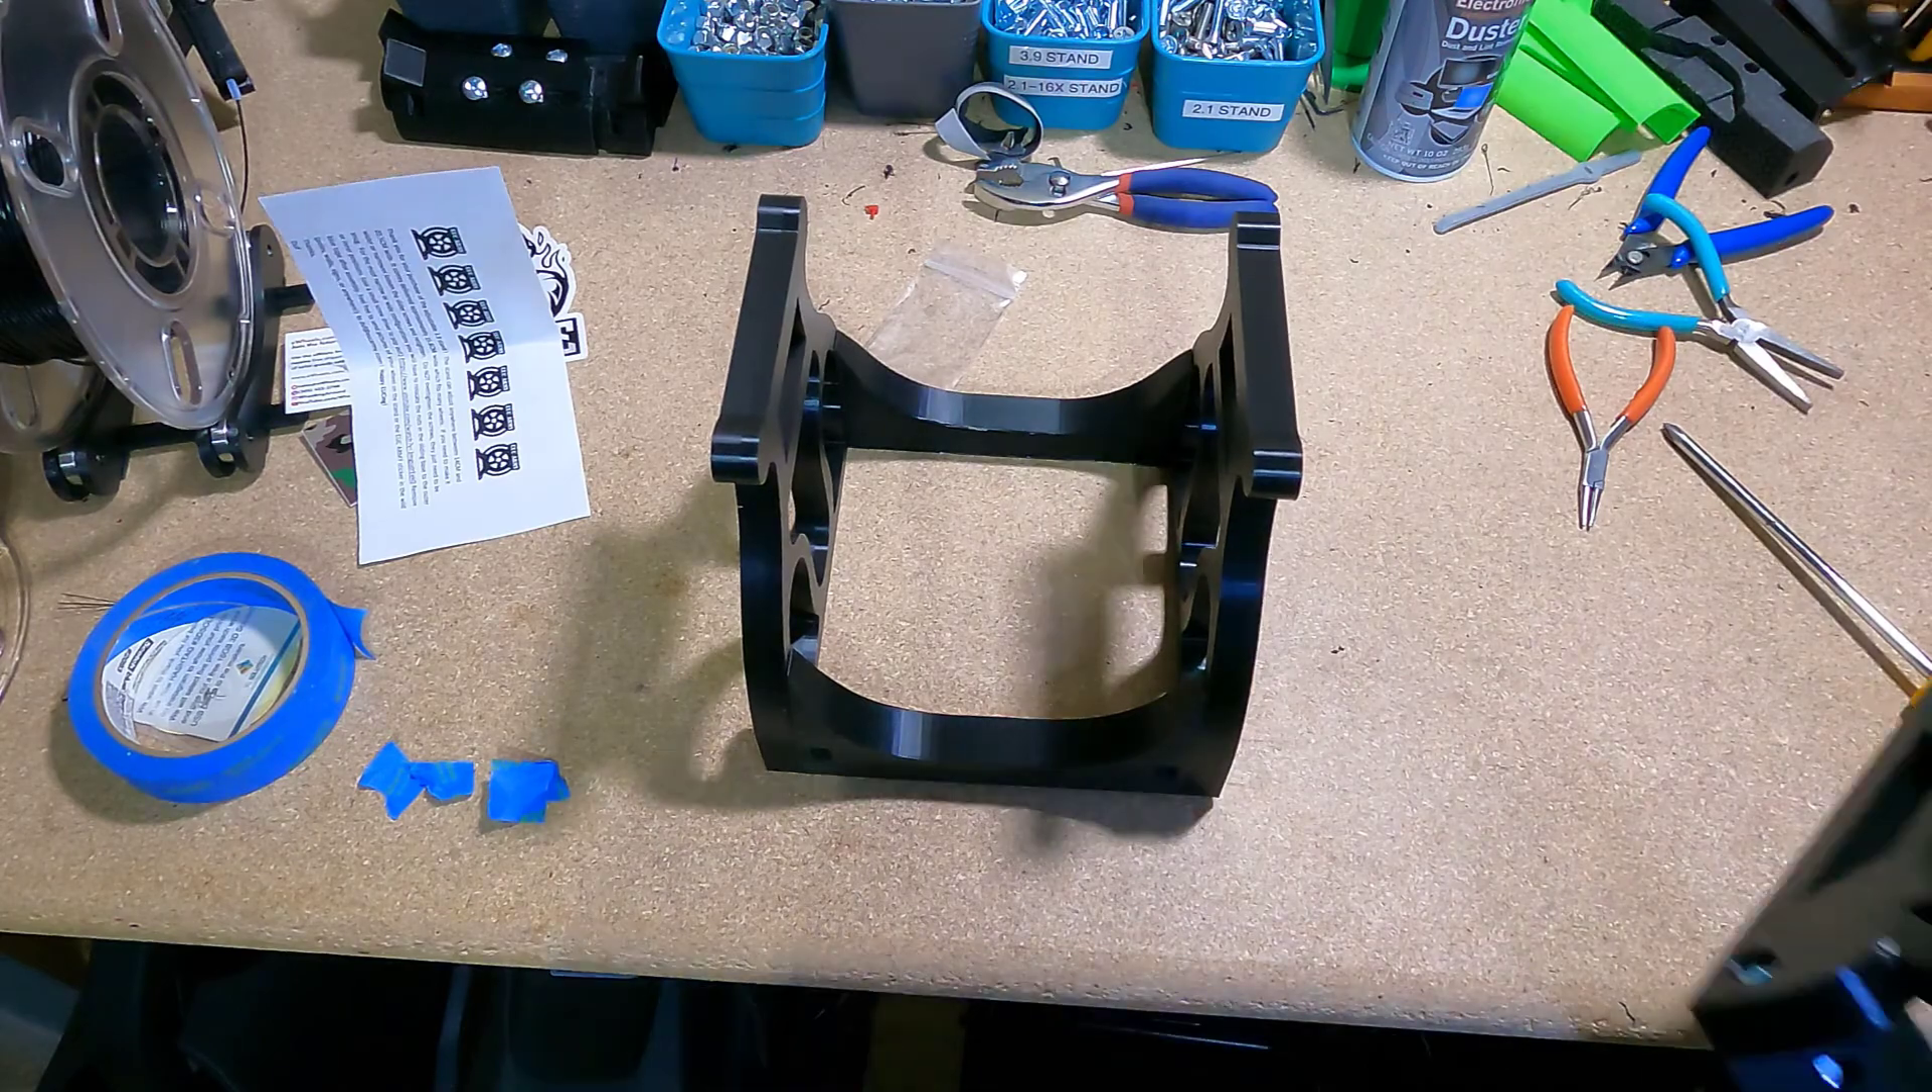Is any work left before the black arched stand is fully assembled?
No.